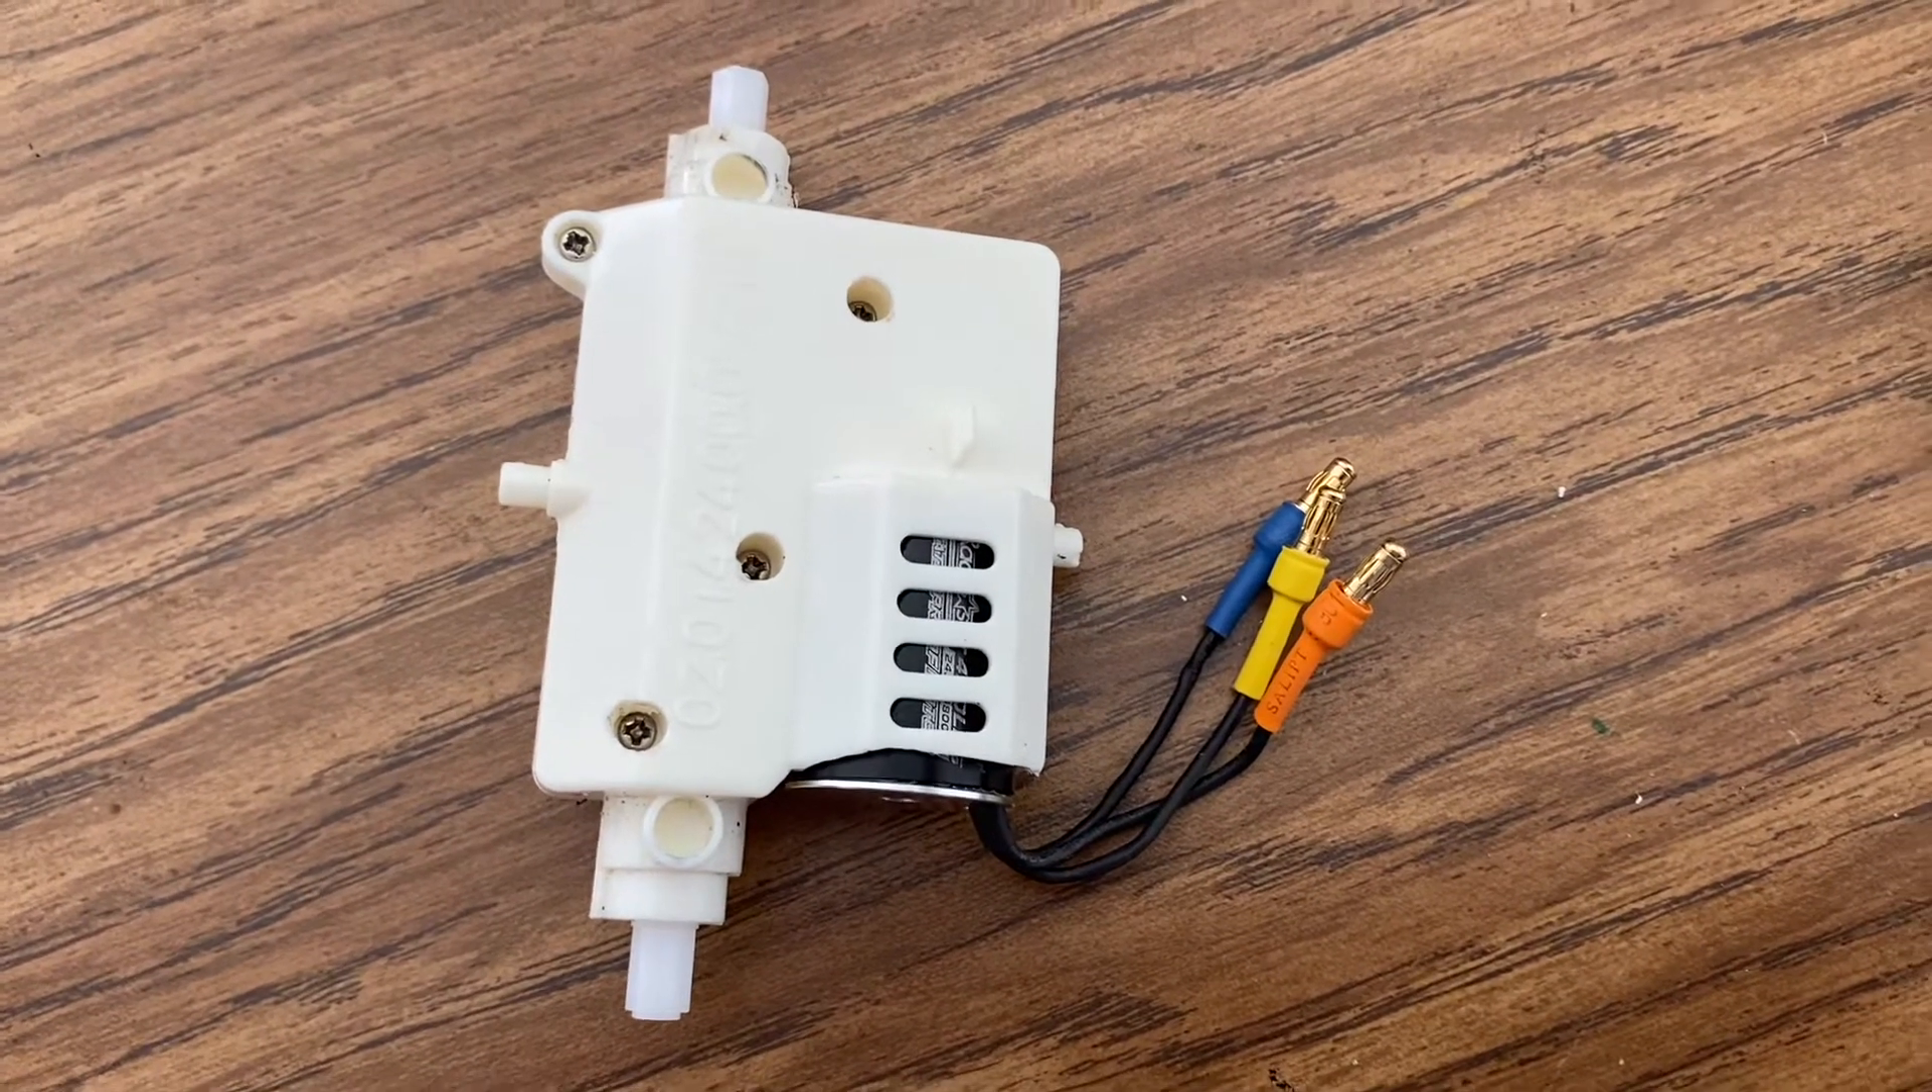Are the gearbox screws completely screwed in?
Yes.